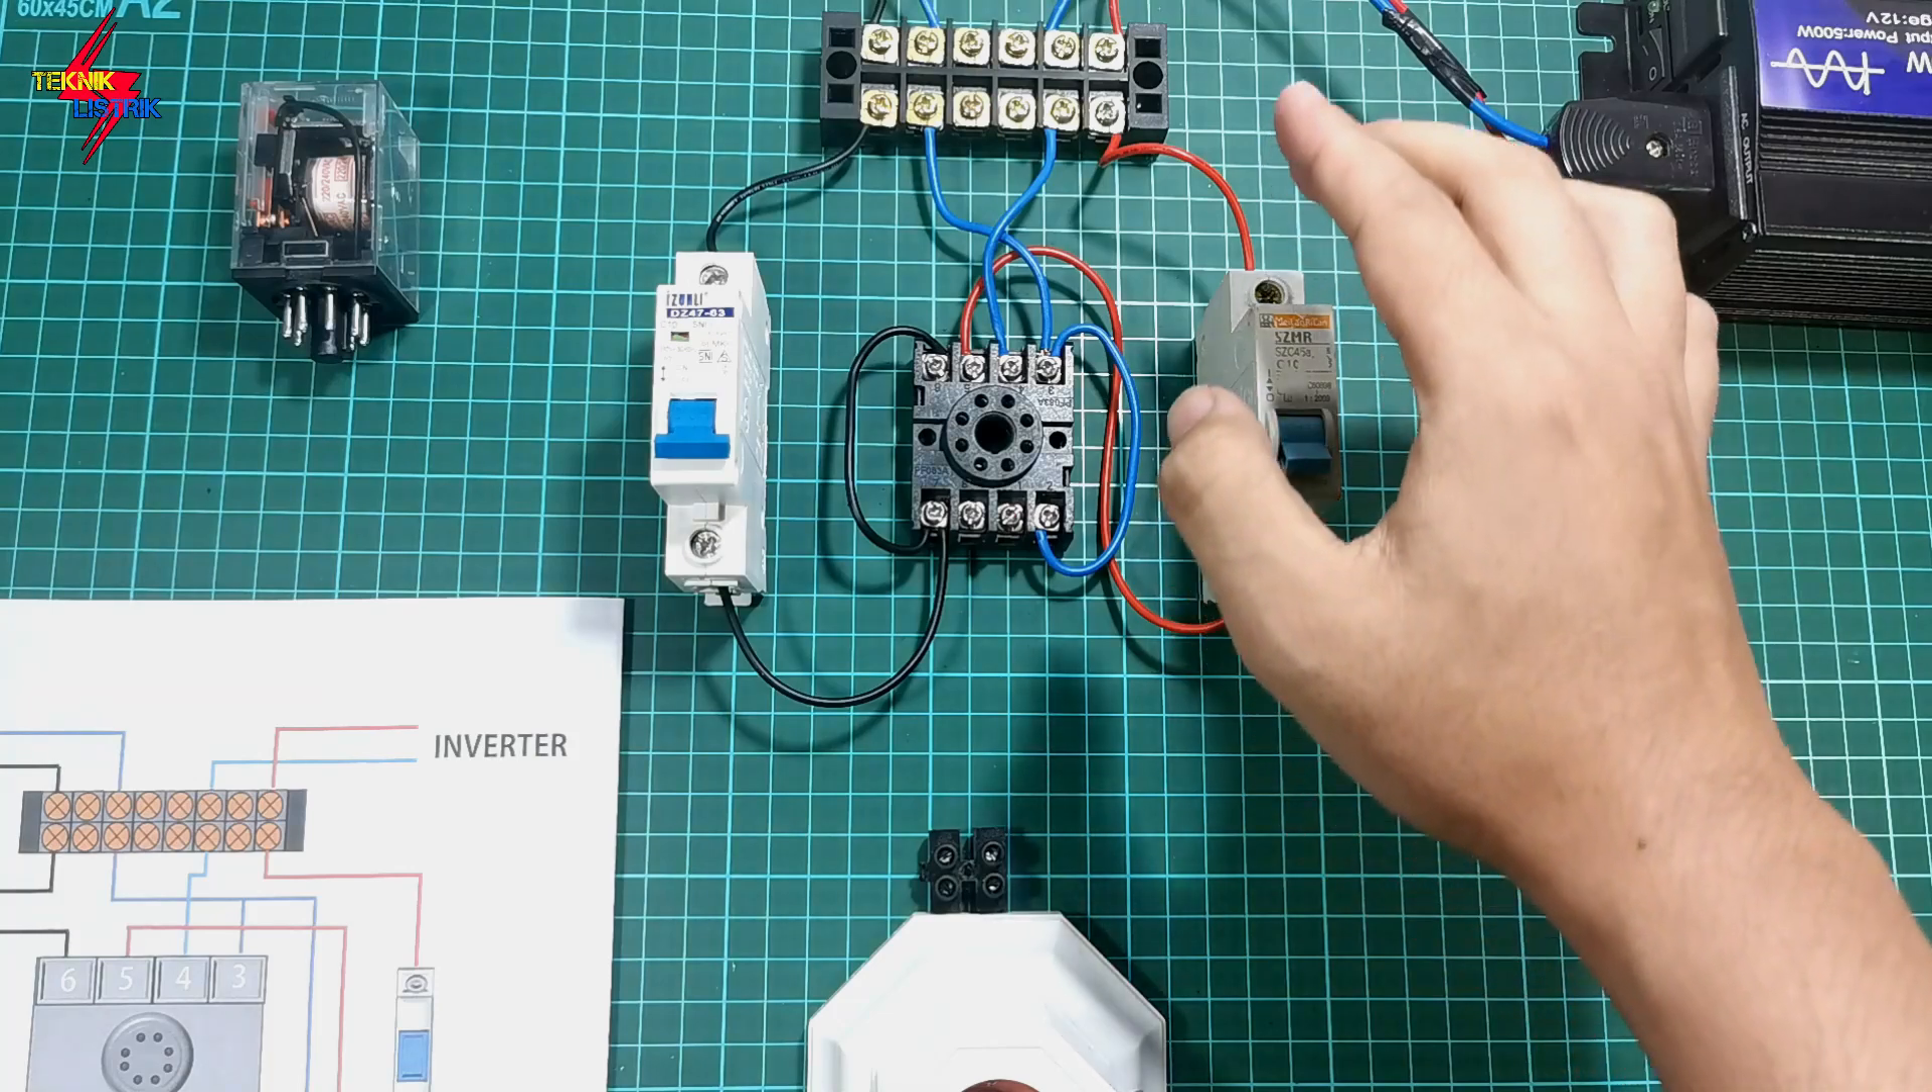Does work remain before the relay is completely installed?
Yes.